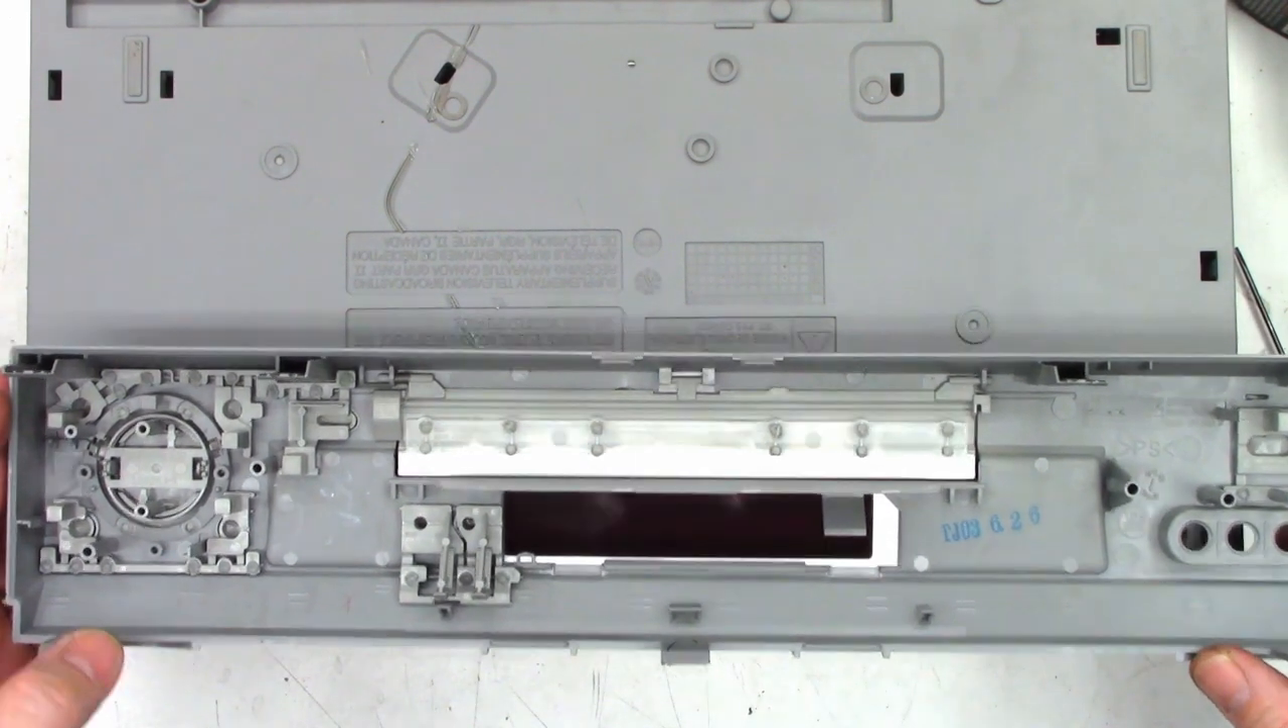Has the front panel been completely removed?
Yes.